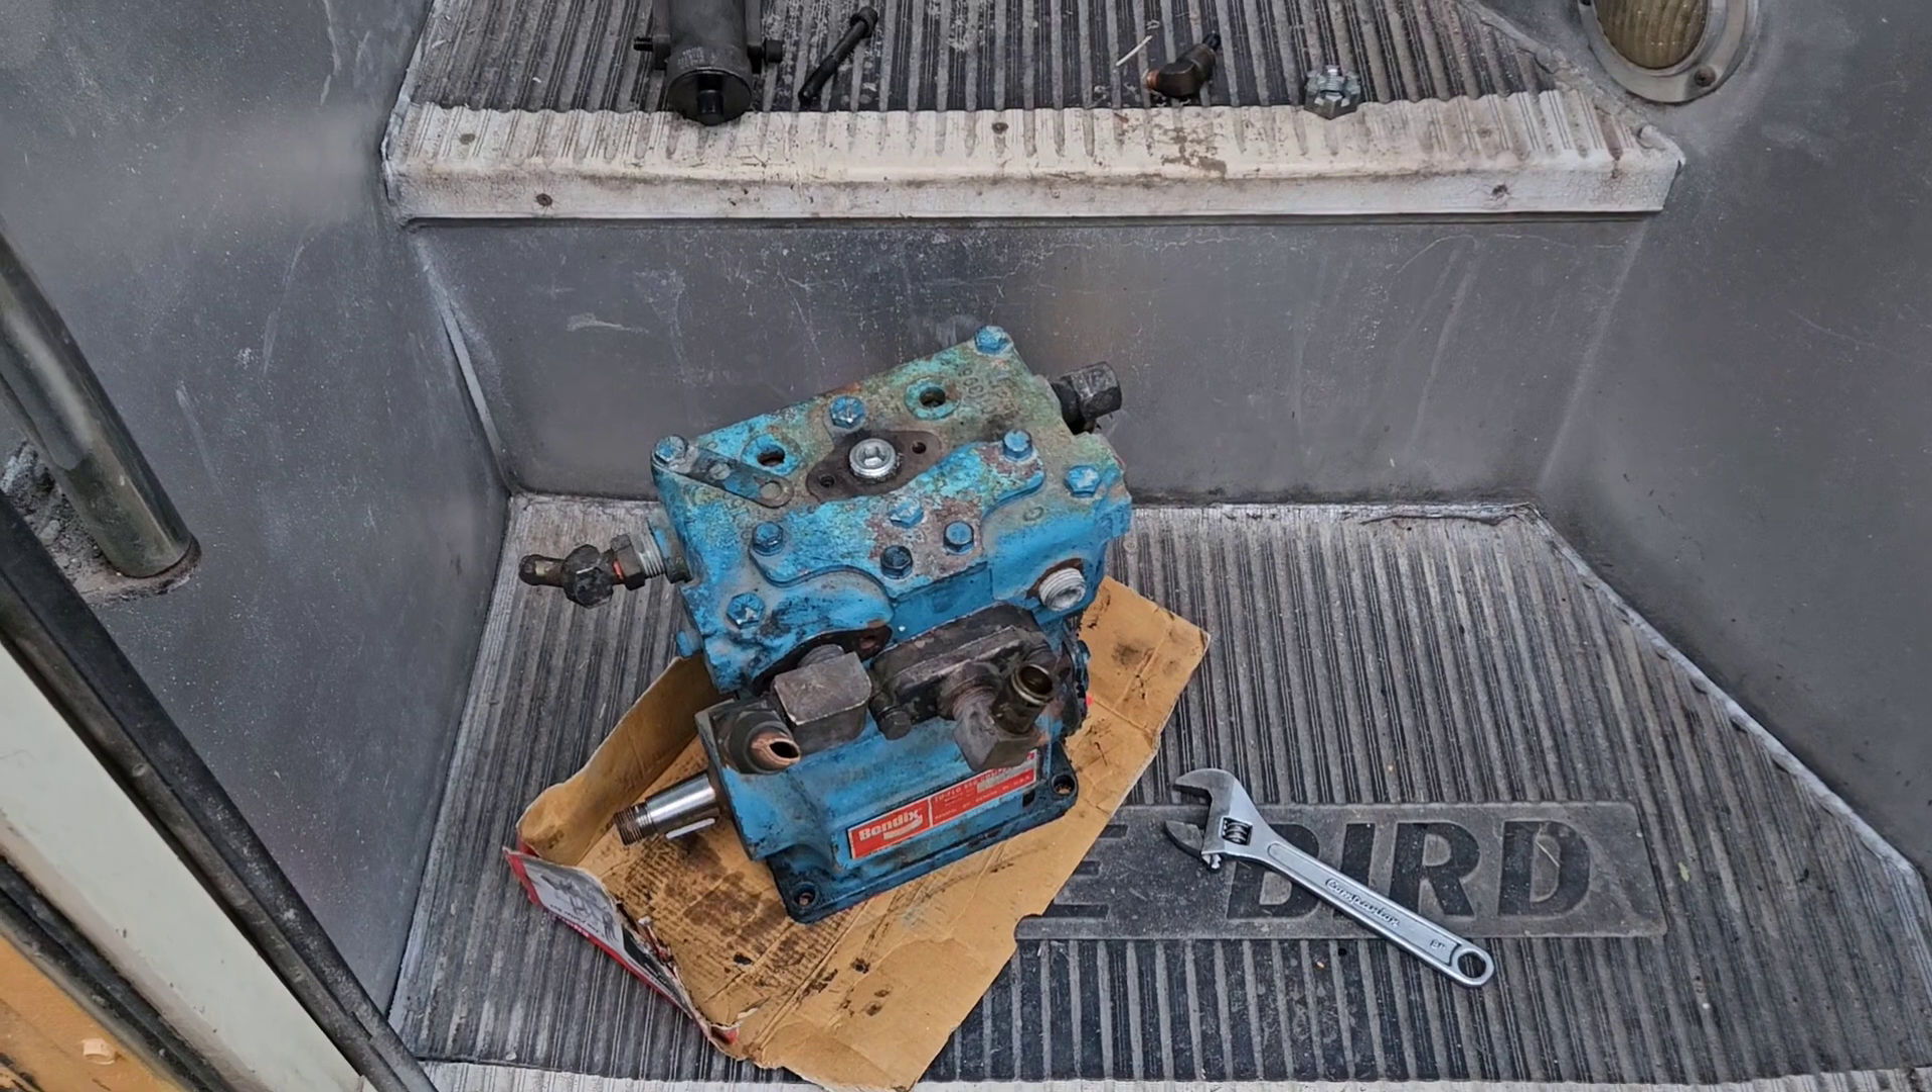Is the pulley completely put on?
No.